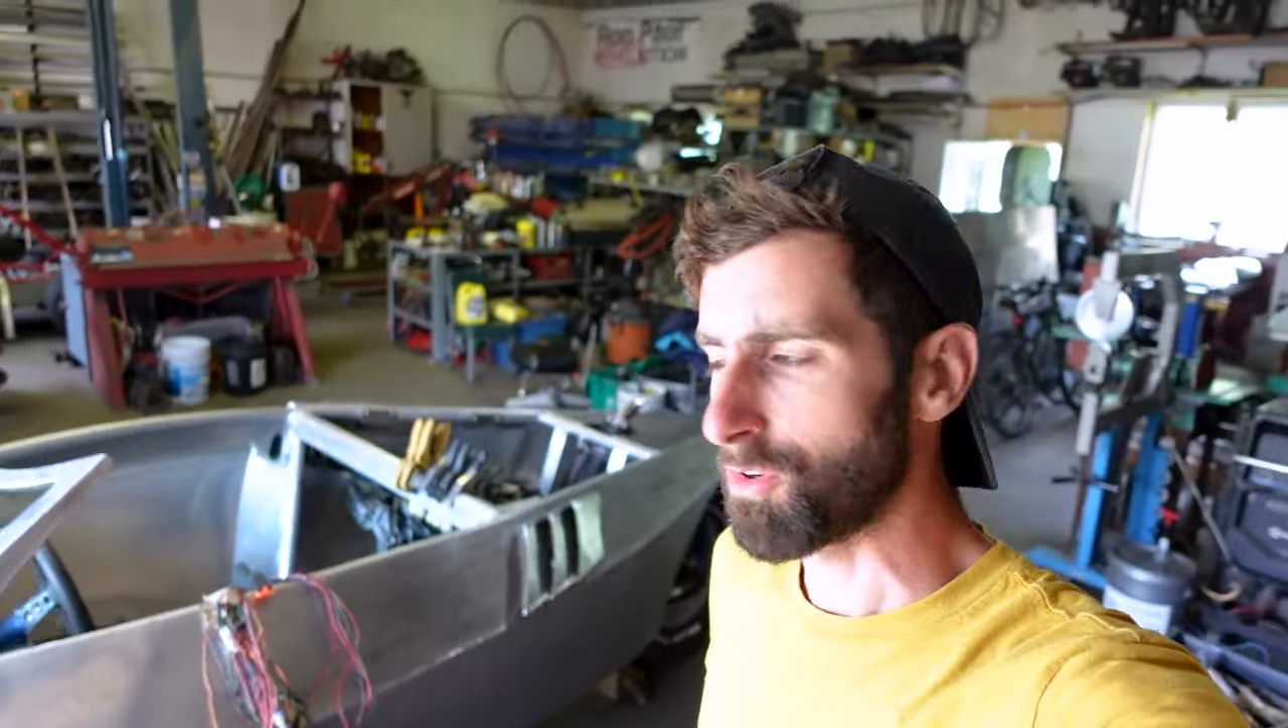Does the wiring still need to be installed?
Yes.